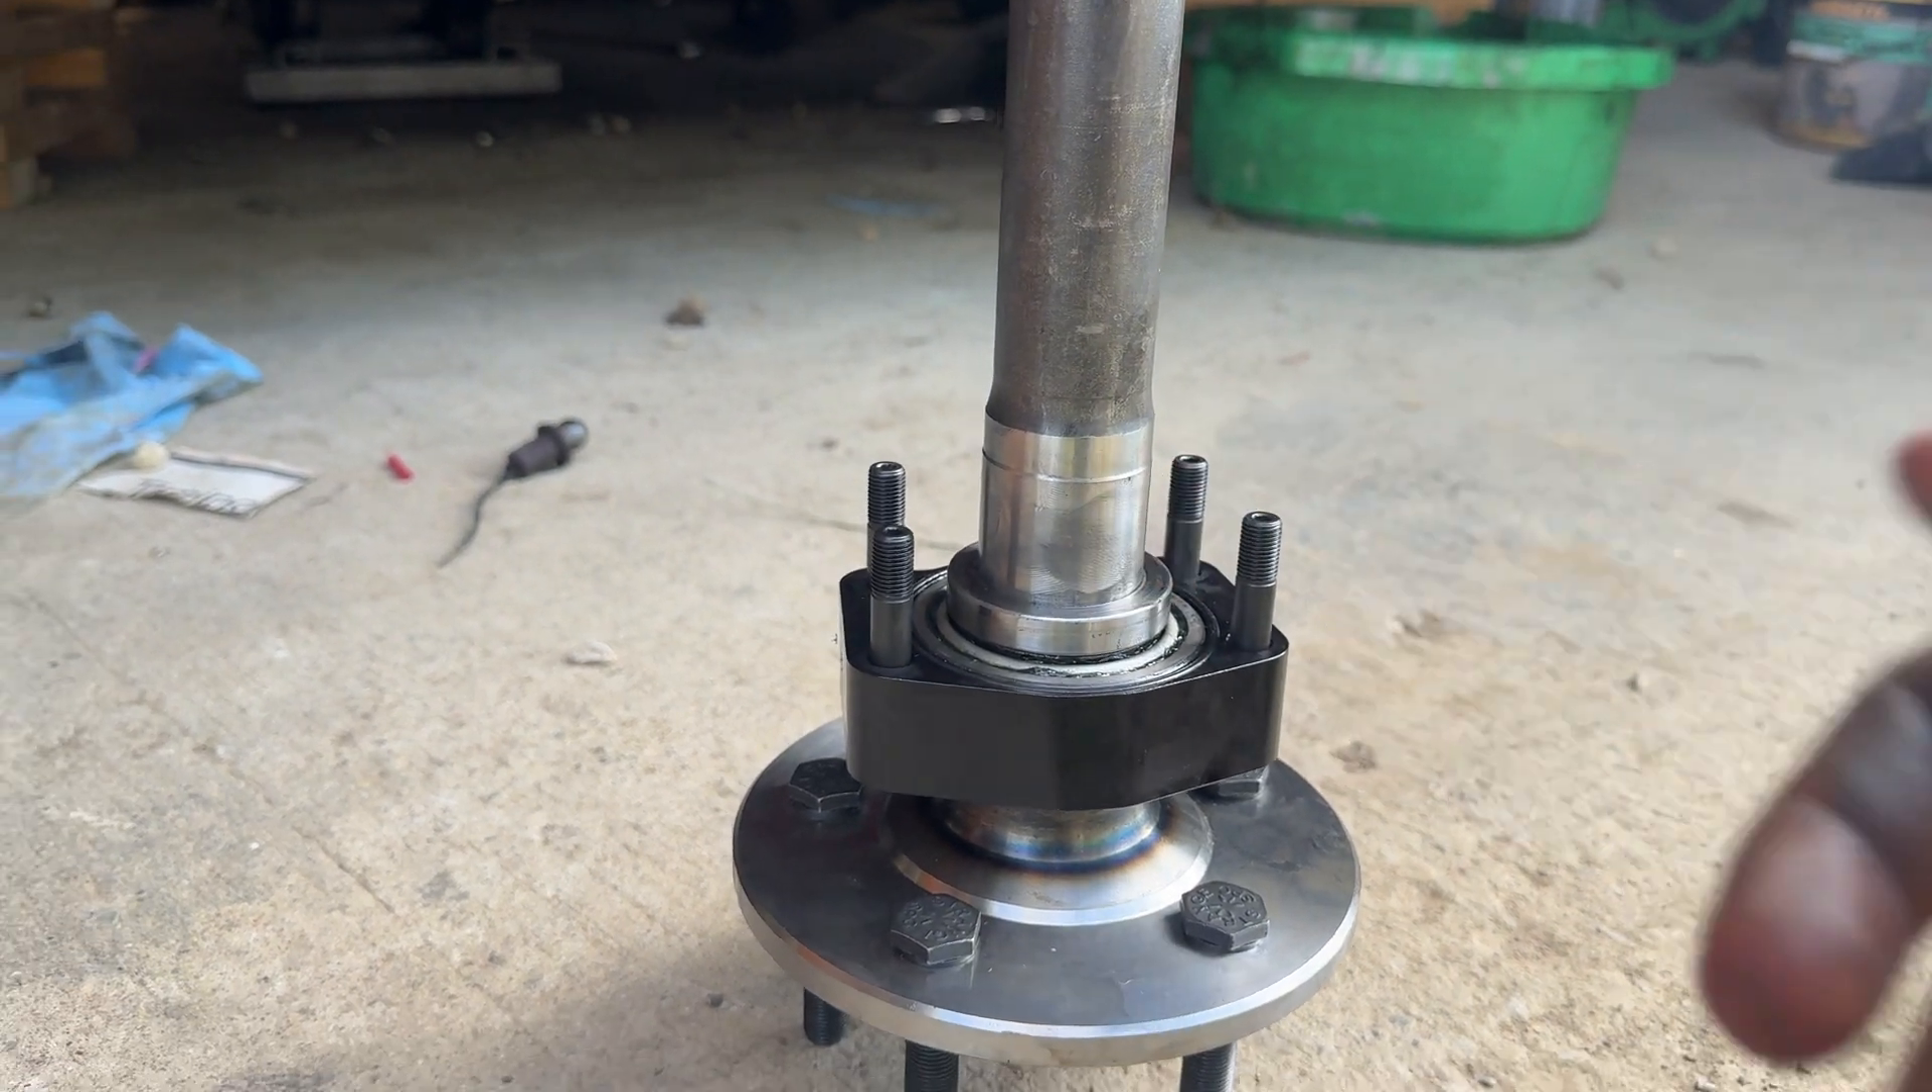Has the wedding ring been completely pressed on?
Yes.